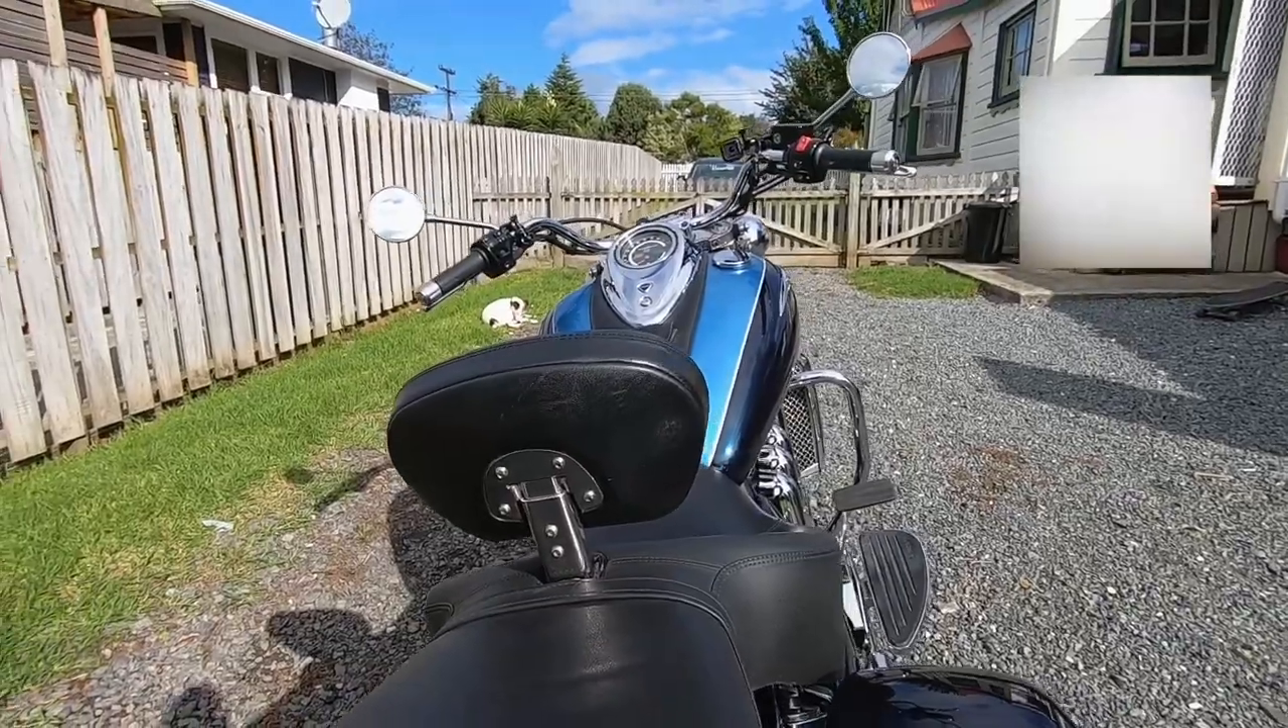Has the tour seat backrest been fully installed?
Yes.